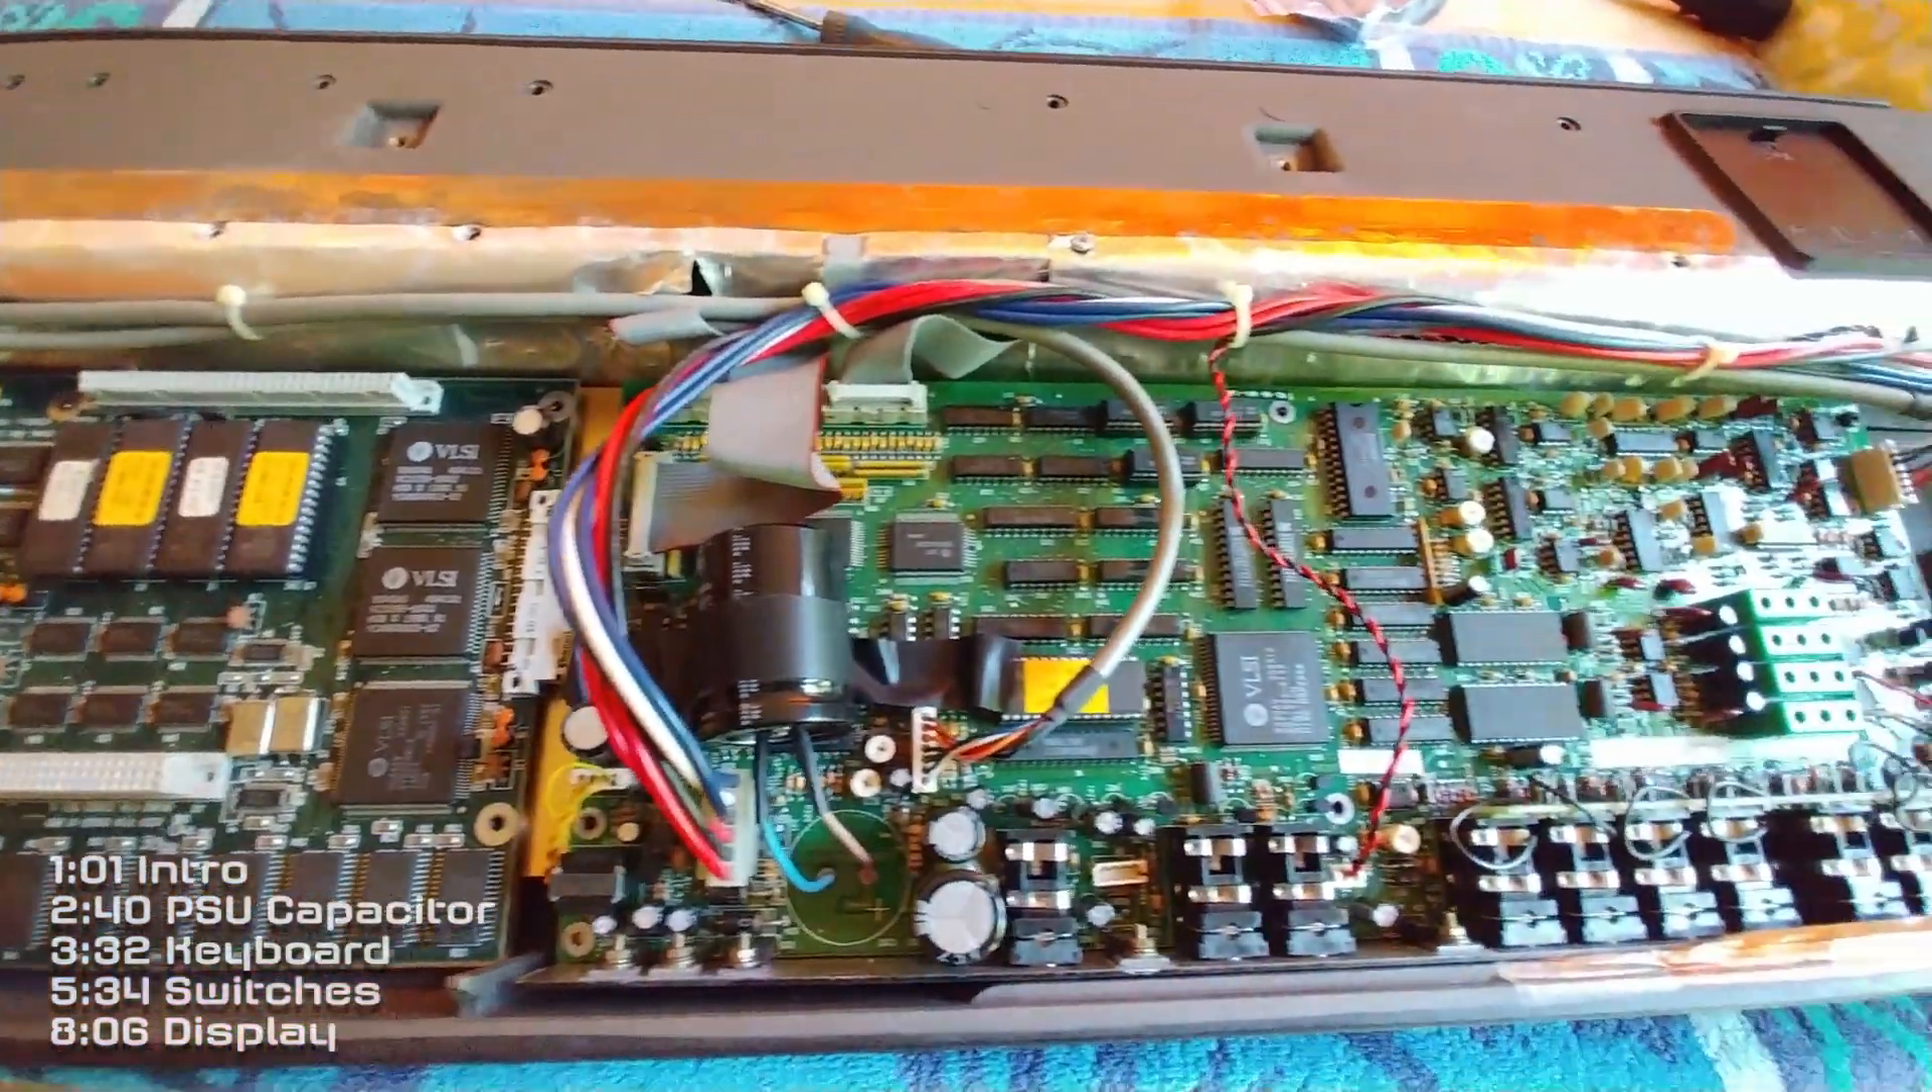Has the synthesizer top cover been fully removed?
Yes.